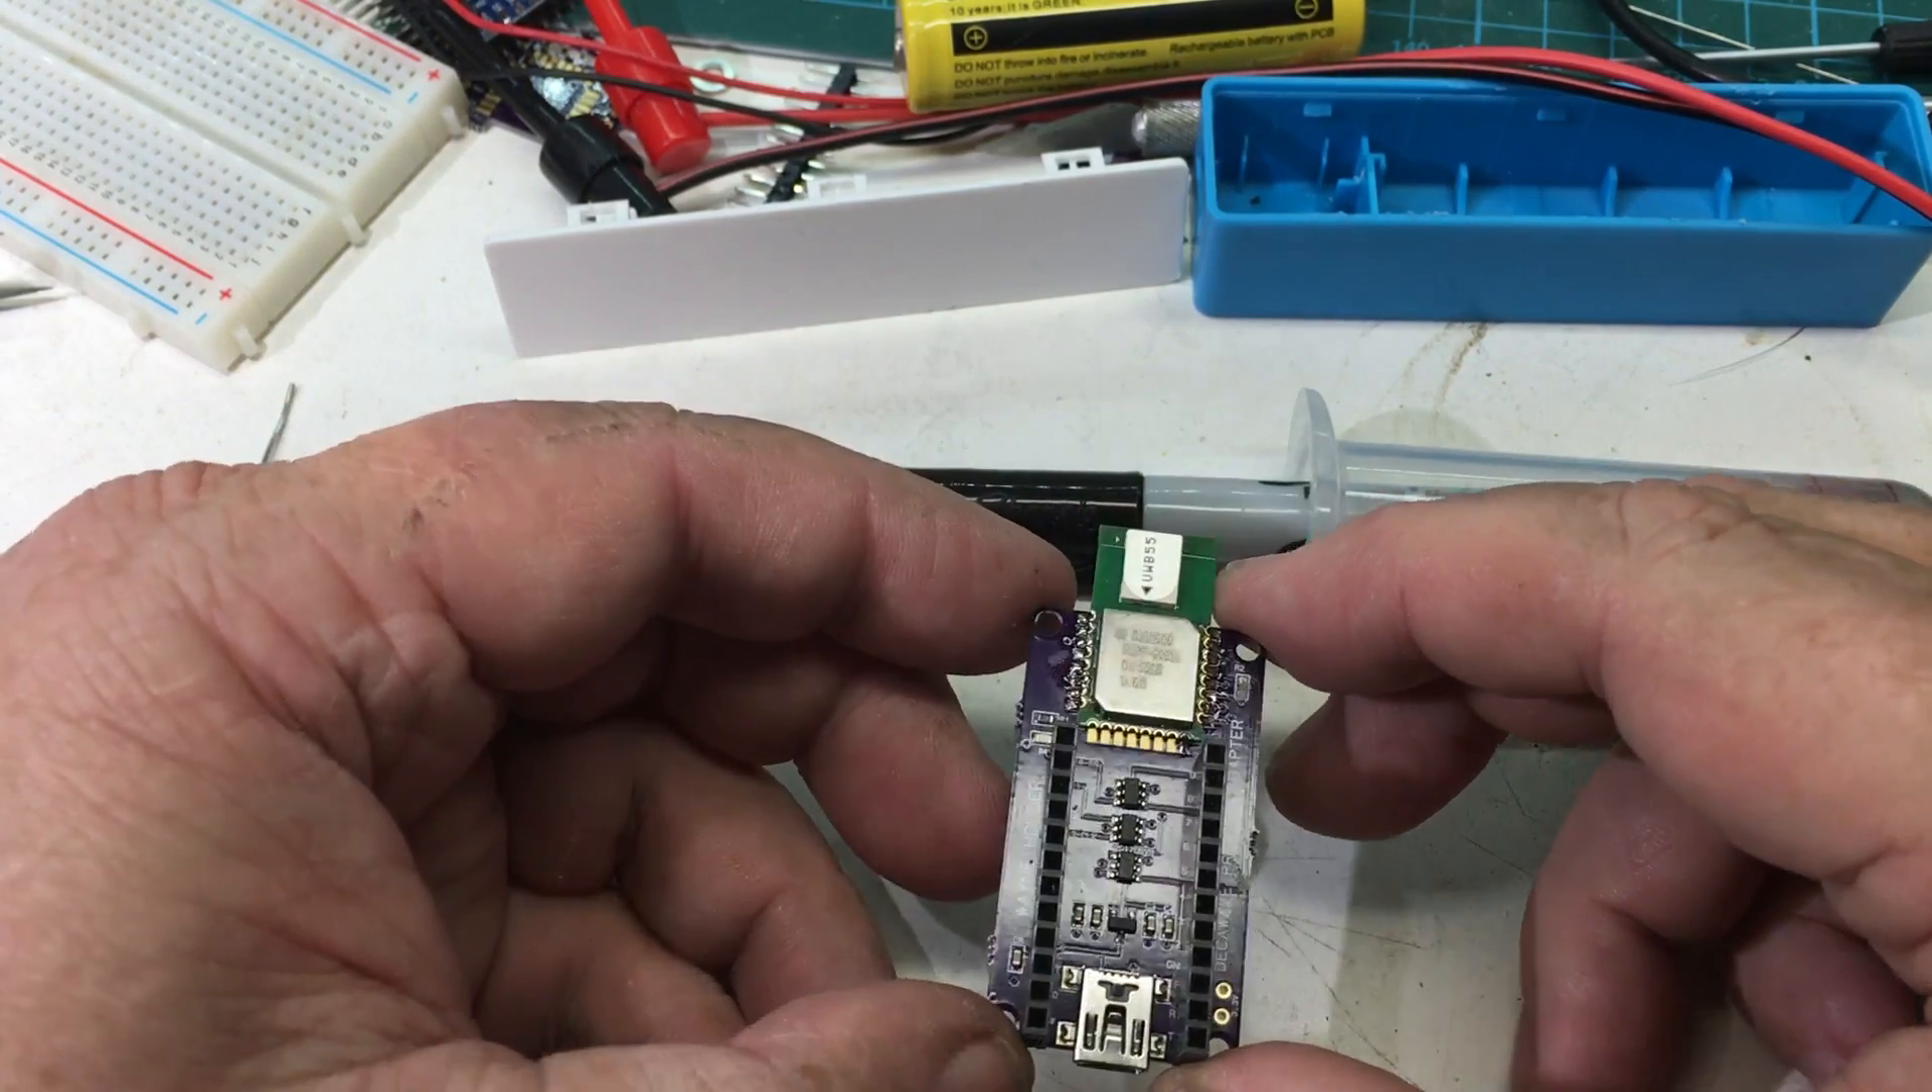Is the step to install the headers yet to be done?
No.